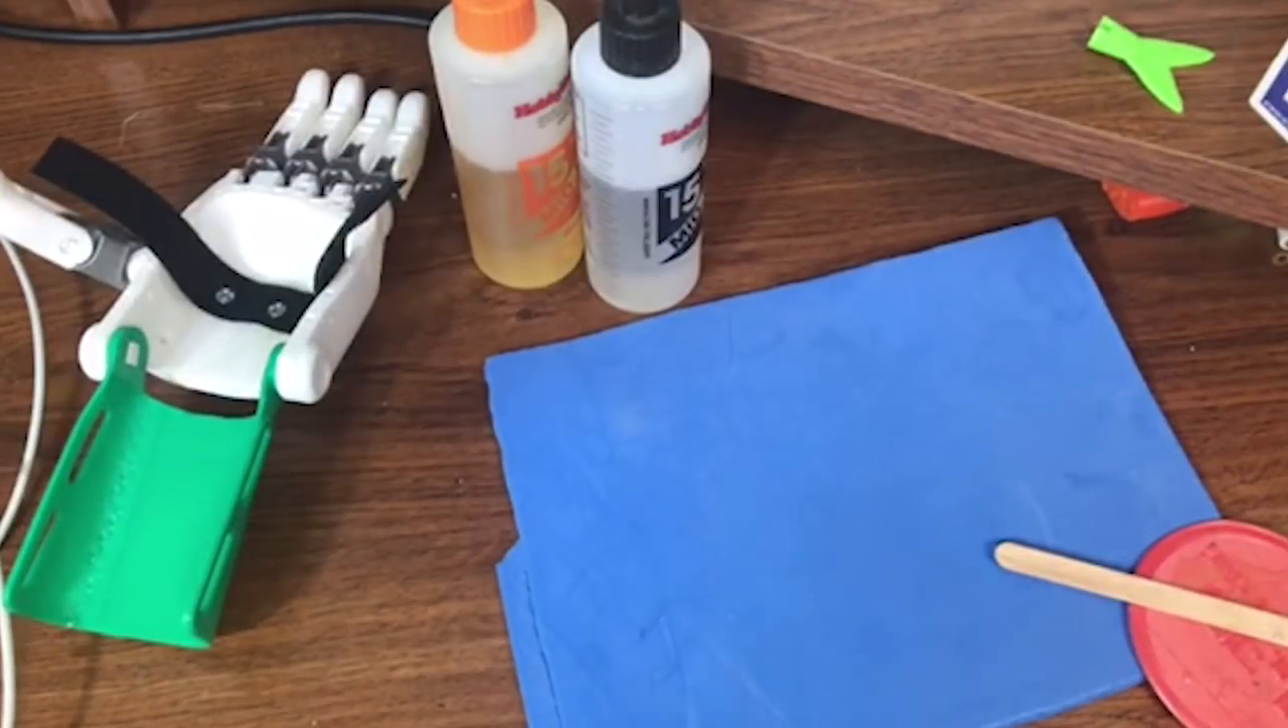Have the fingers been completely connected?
Yes.